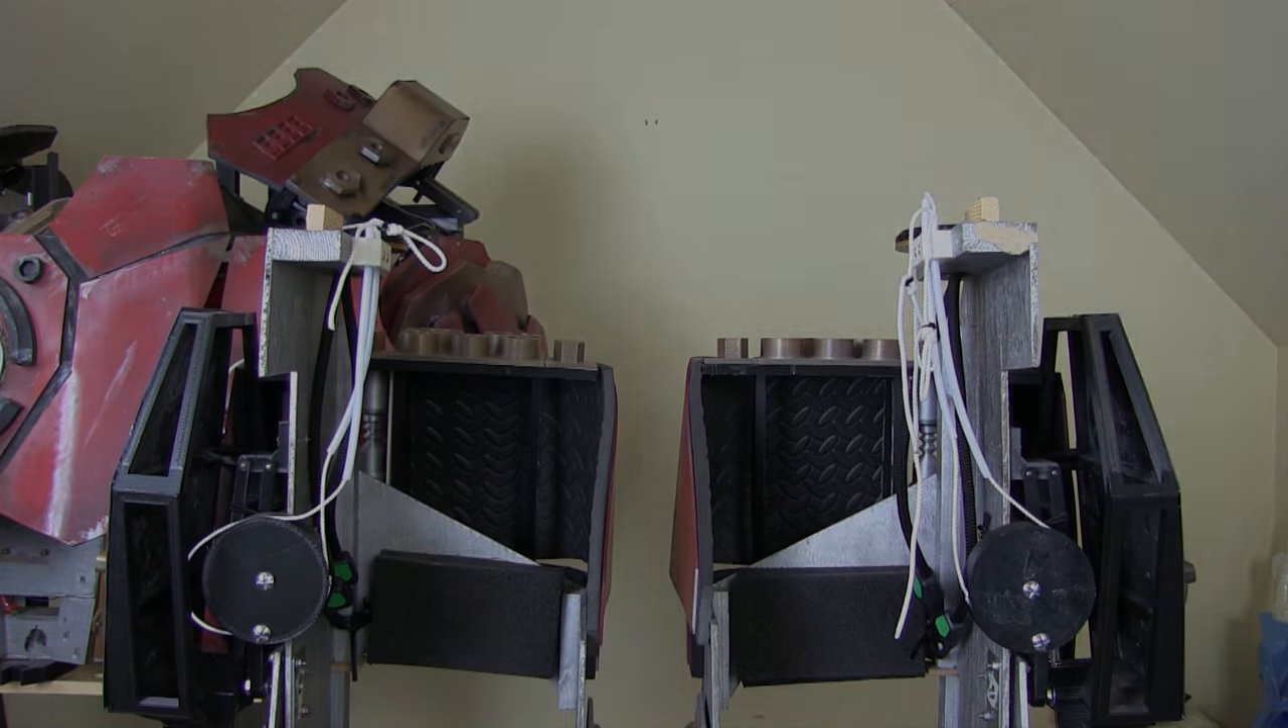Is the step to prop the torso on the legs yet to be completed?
Yes.